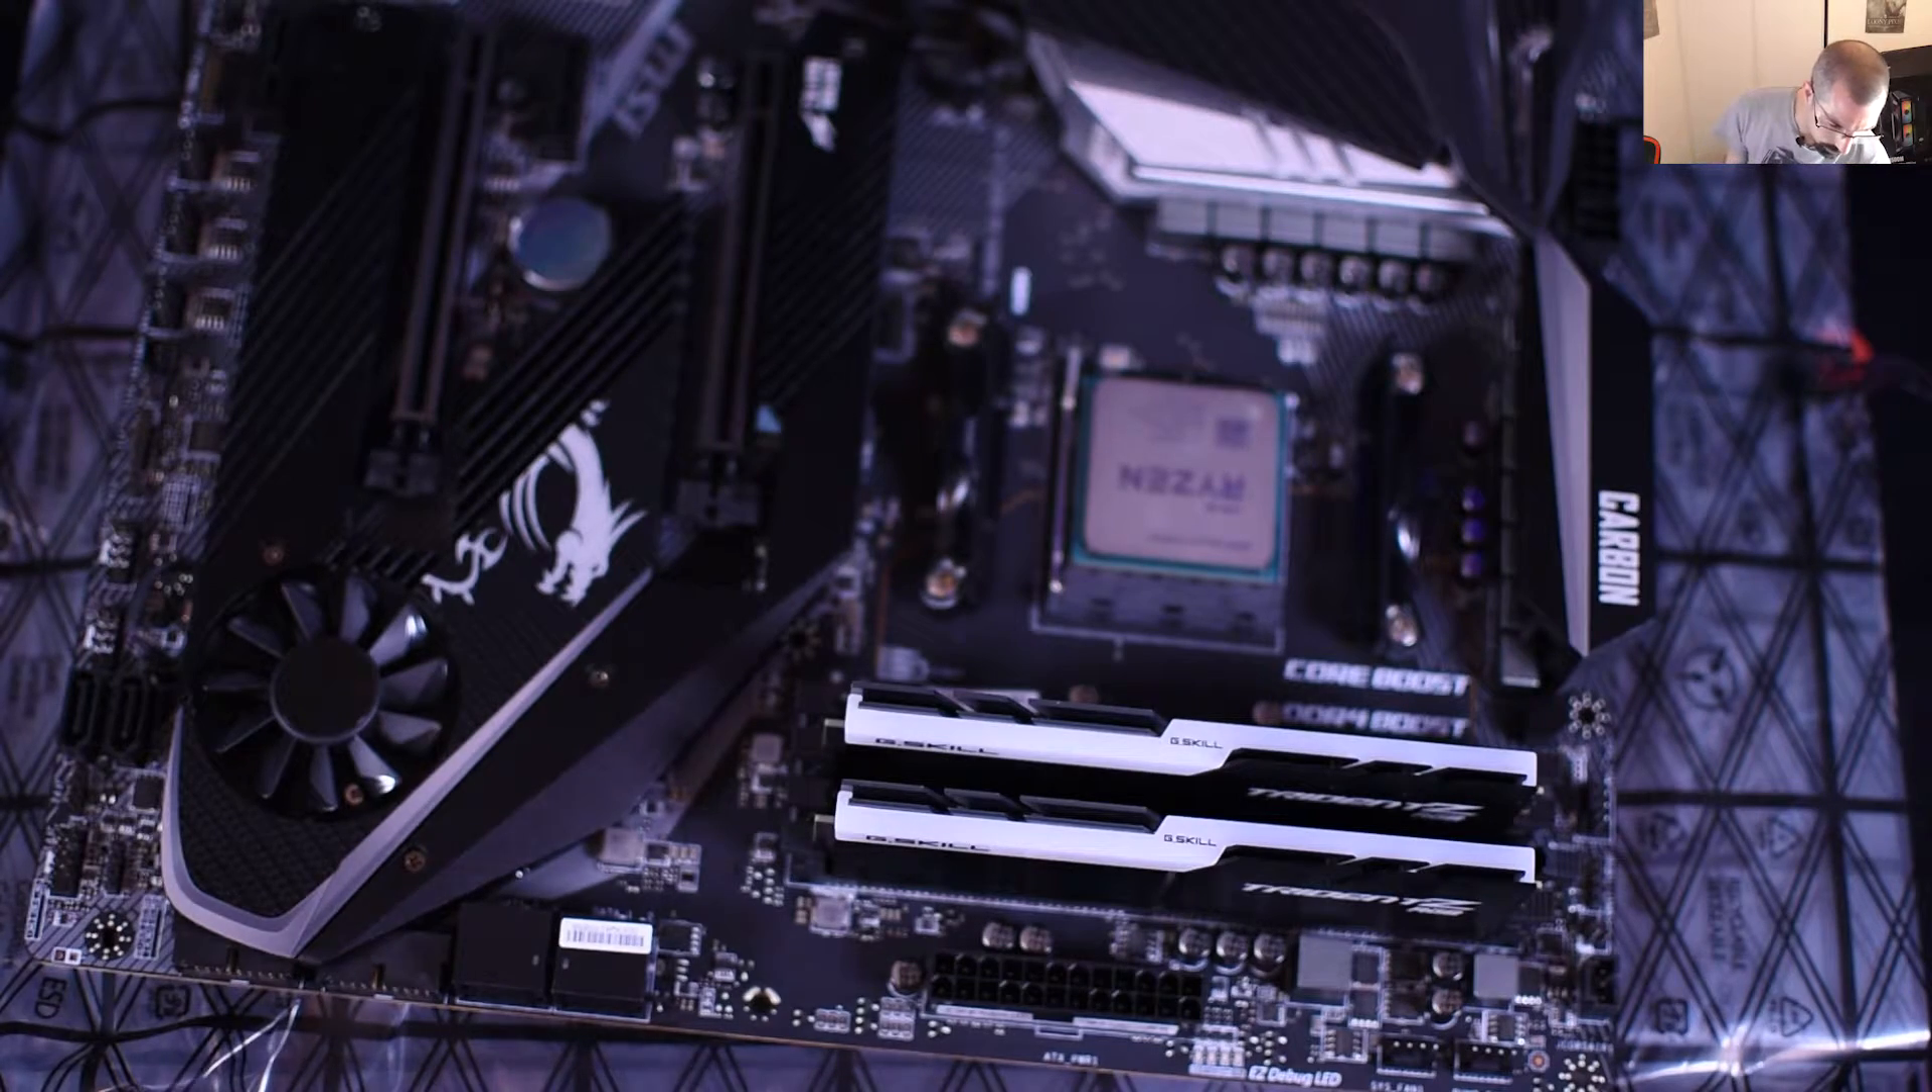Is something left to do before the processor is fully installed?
No.